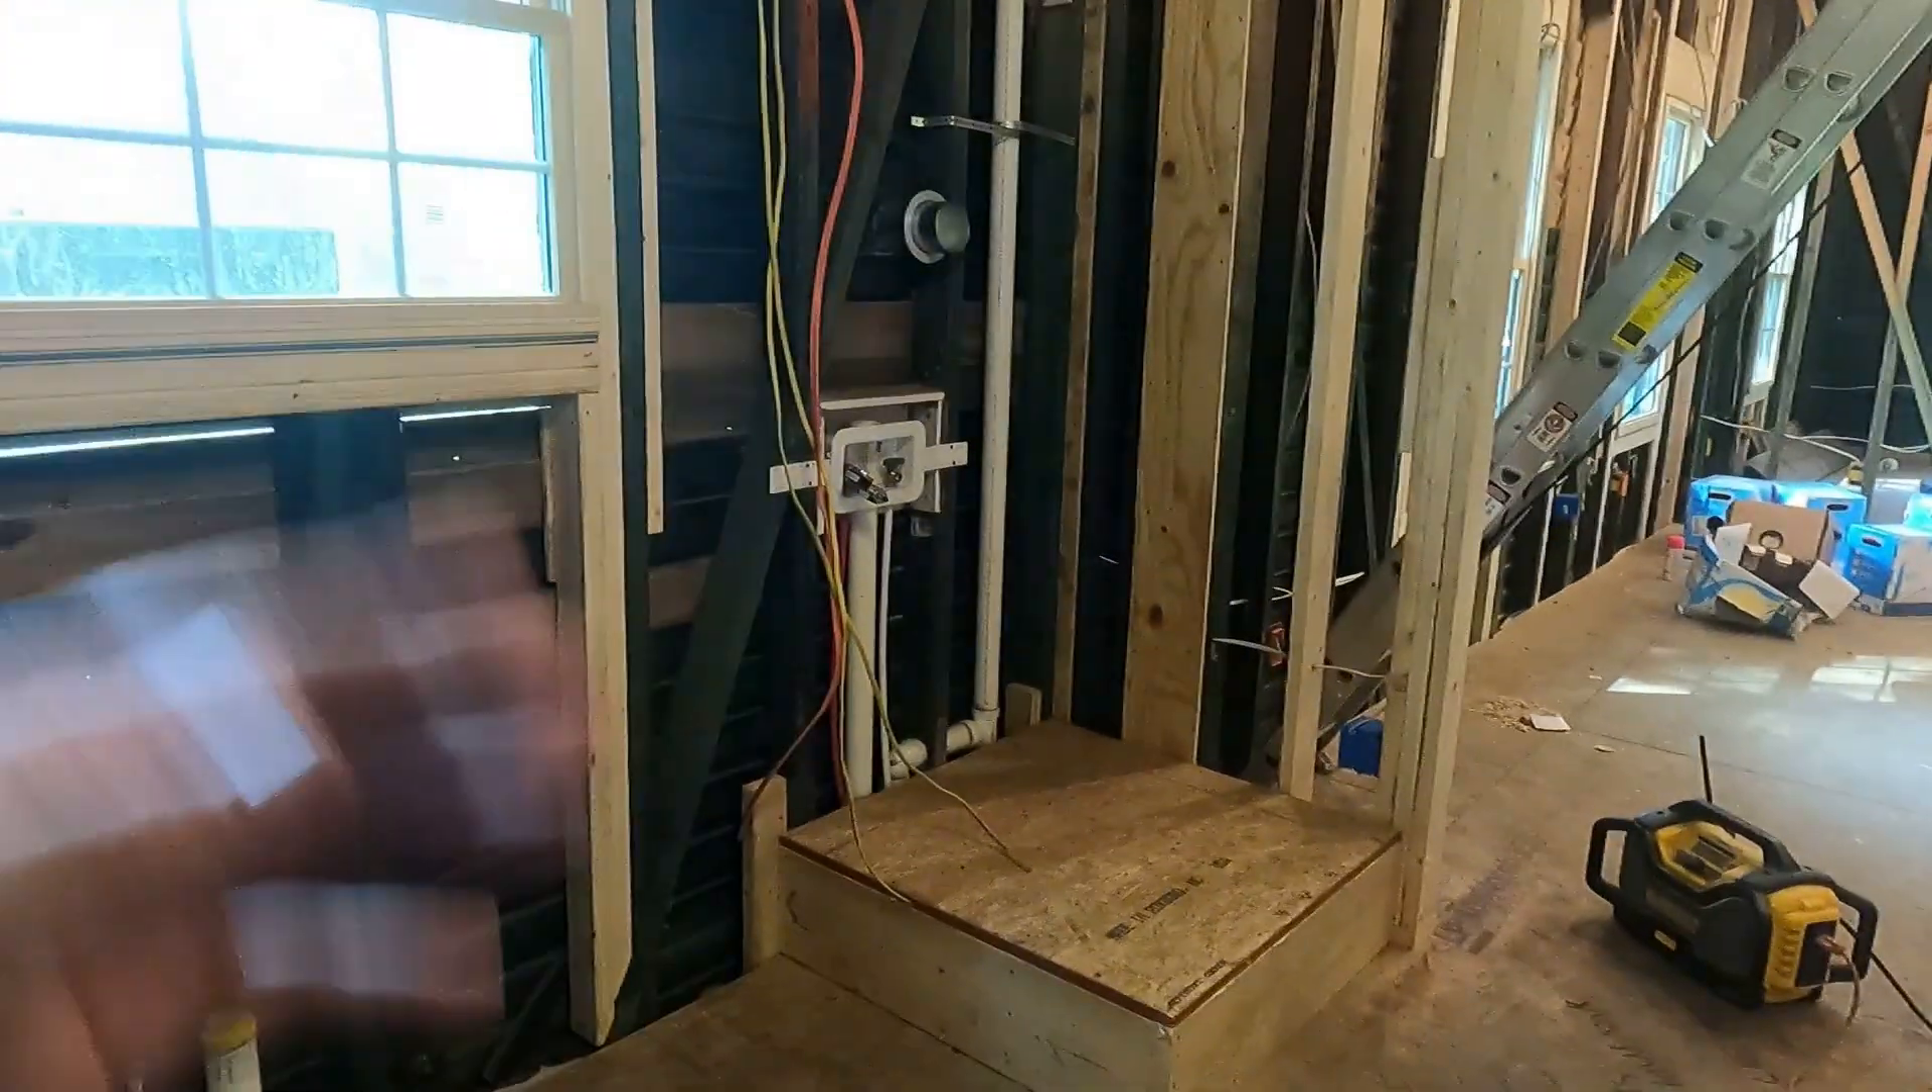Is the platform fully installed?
Yes.